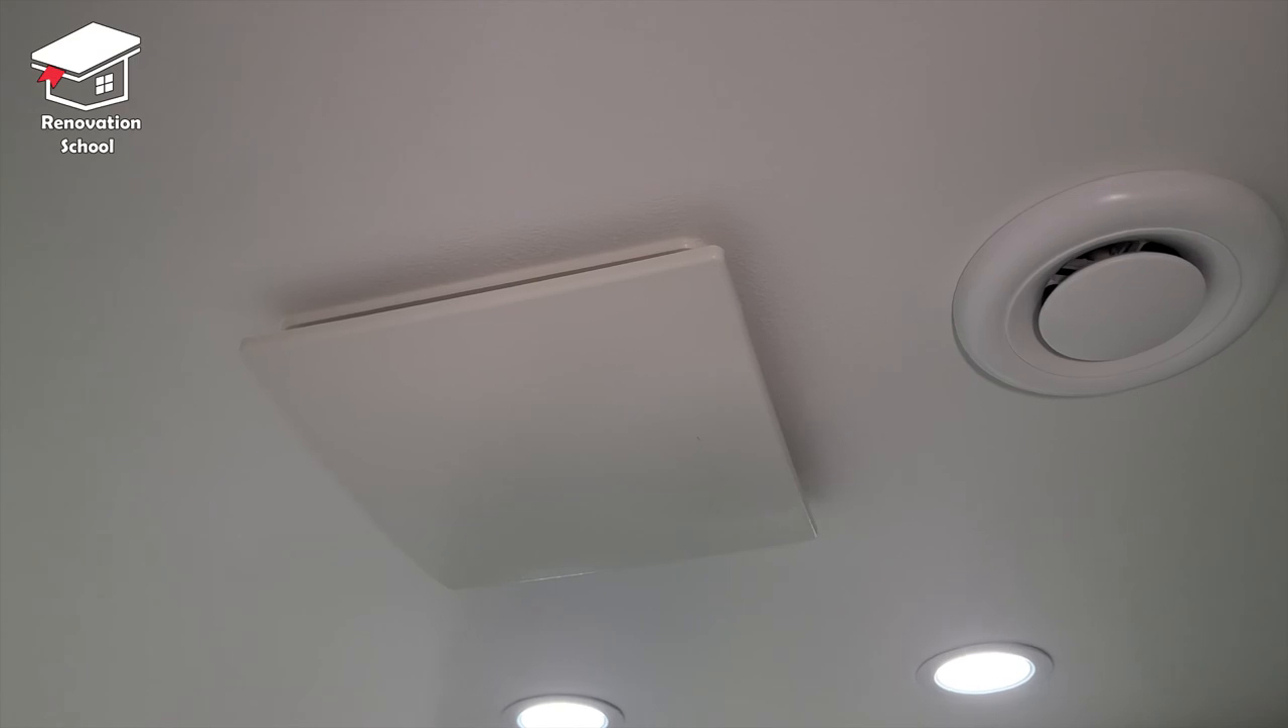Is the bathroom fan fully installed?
Yes.